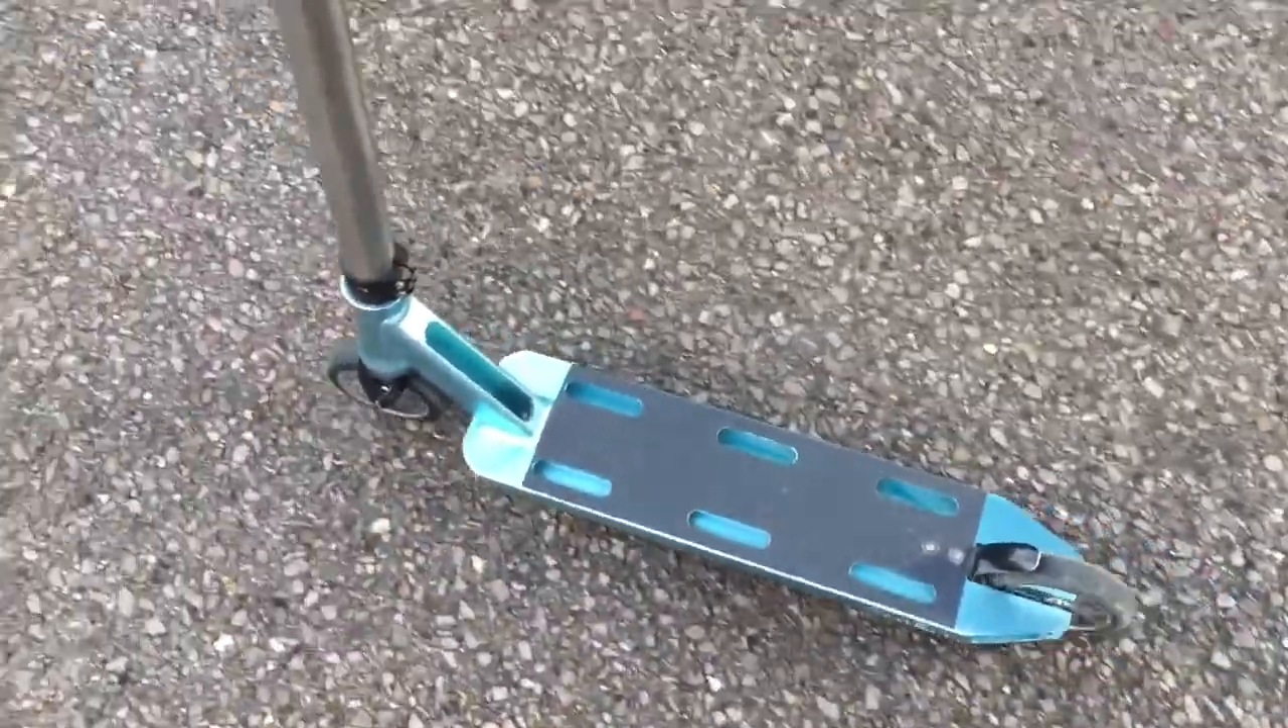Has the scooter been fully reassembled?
Yes.